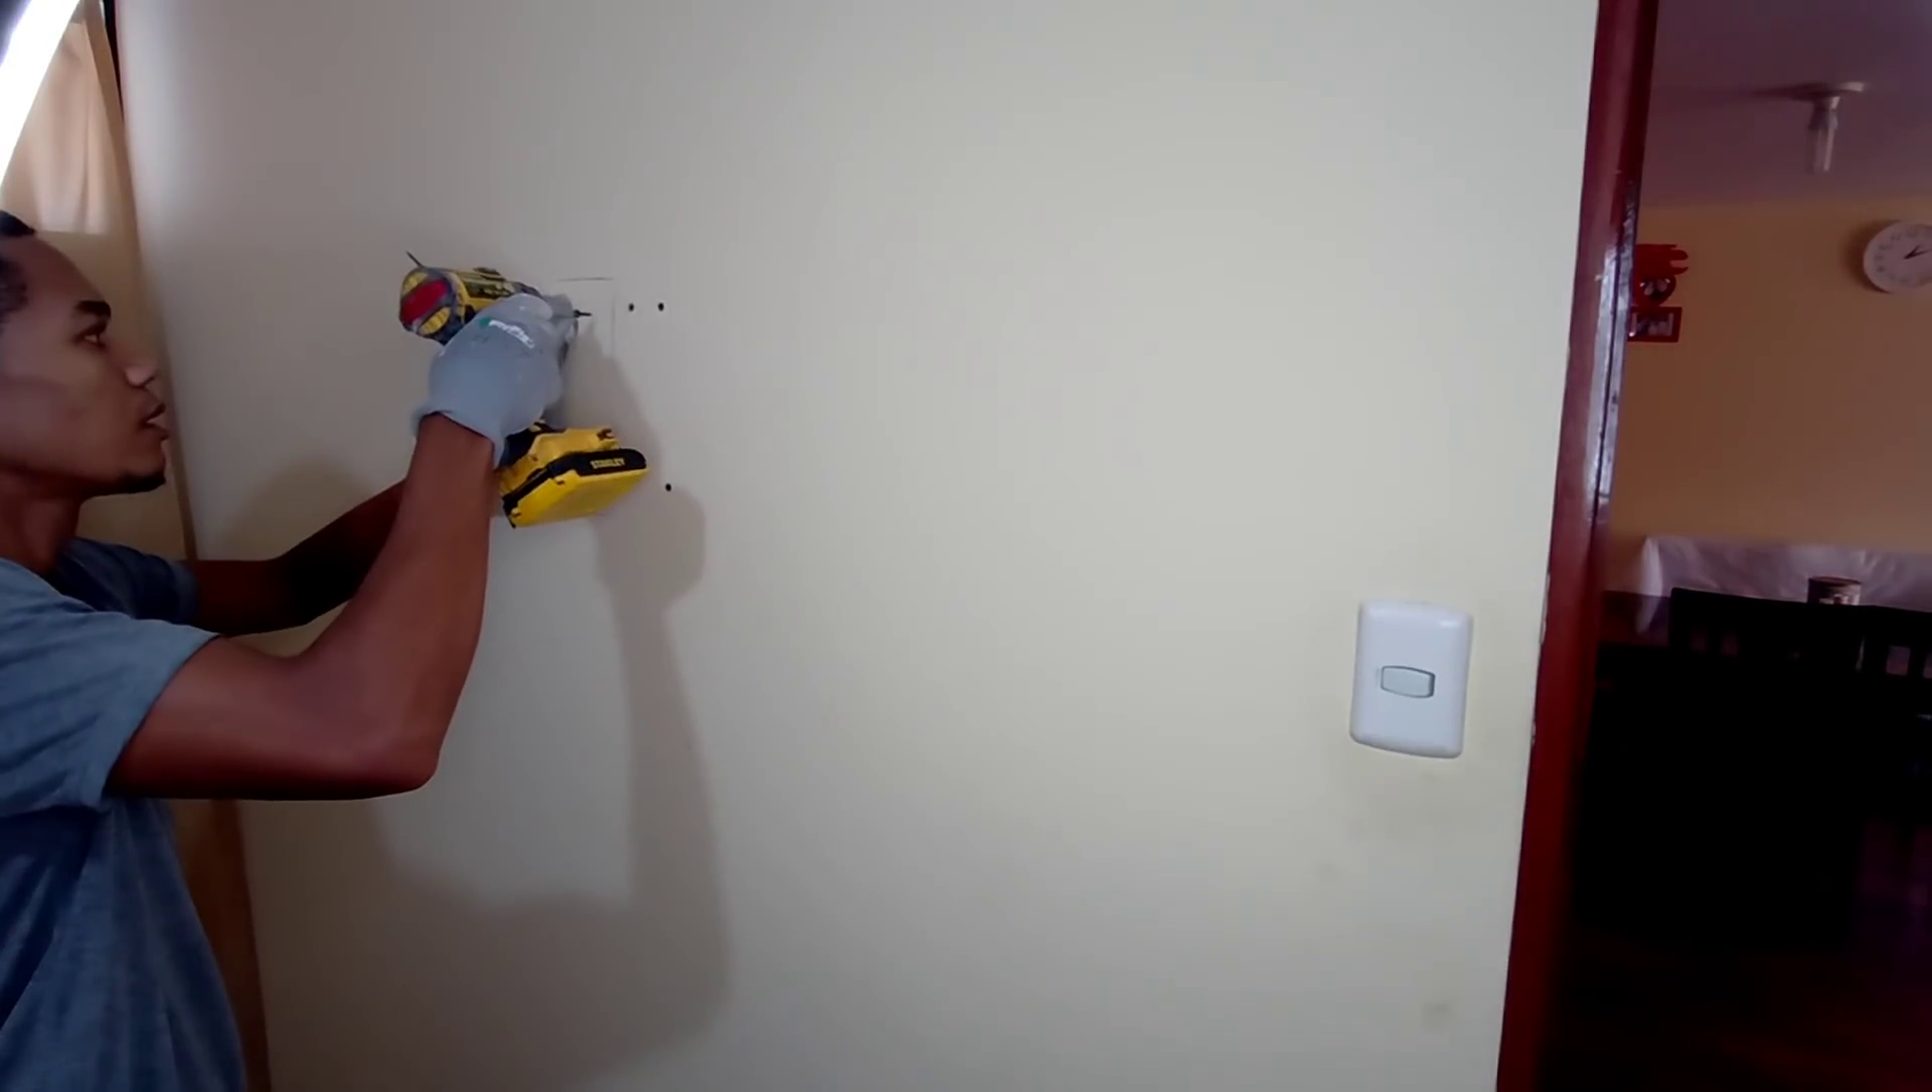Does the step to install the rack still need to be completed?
Yes.